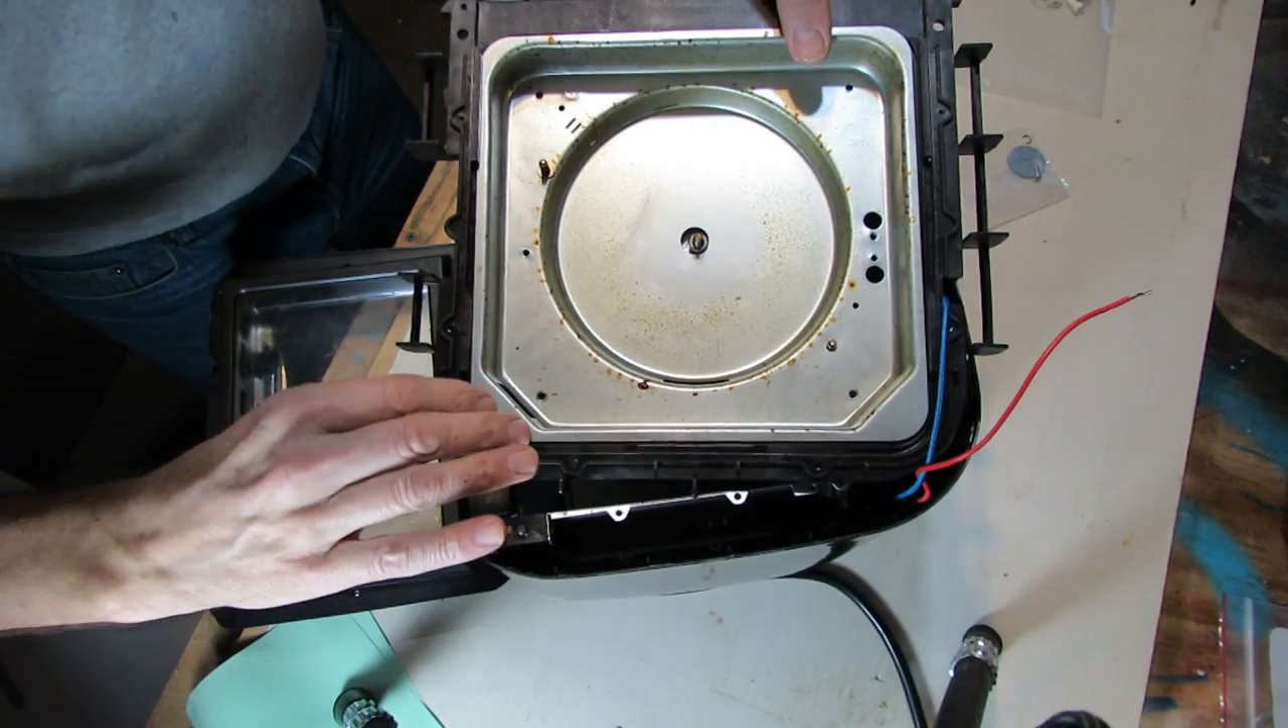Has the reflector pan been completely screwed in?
No.